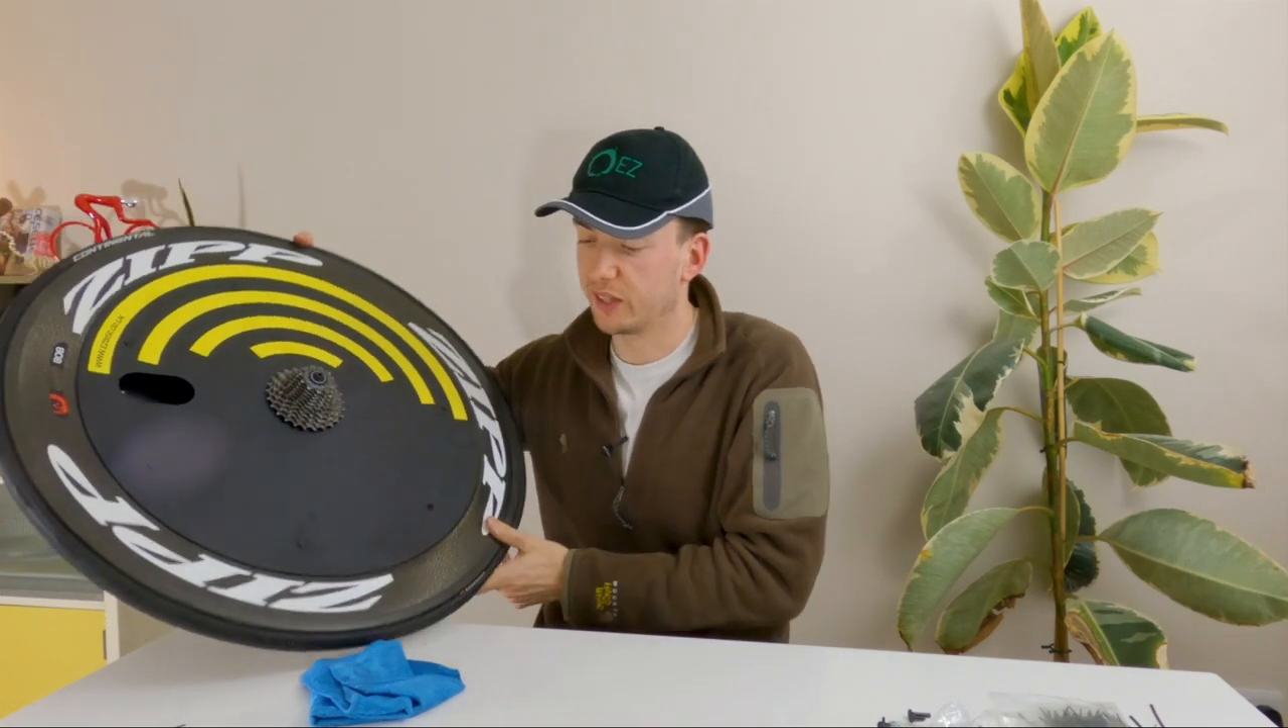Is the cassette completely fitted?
Yes.